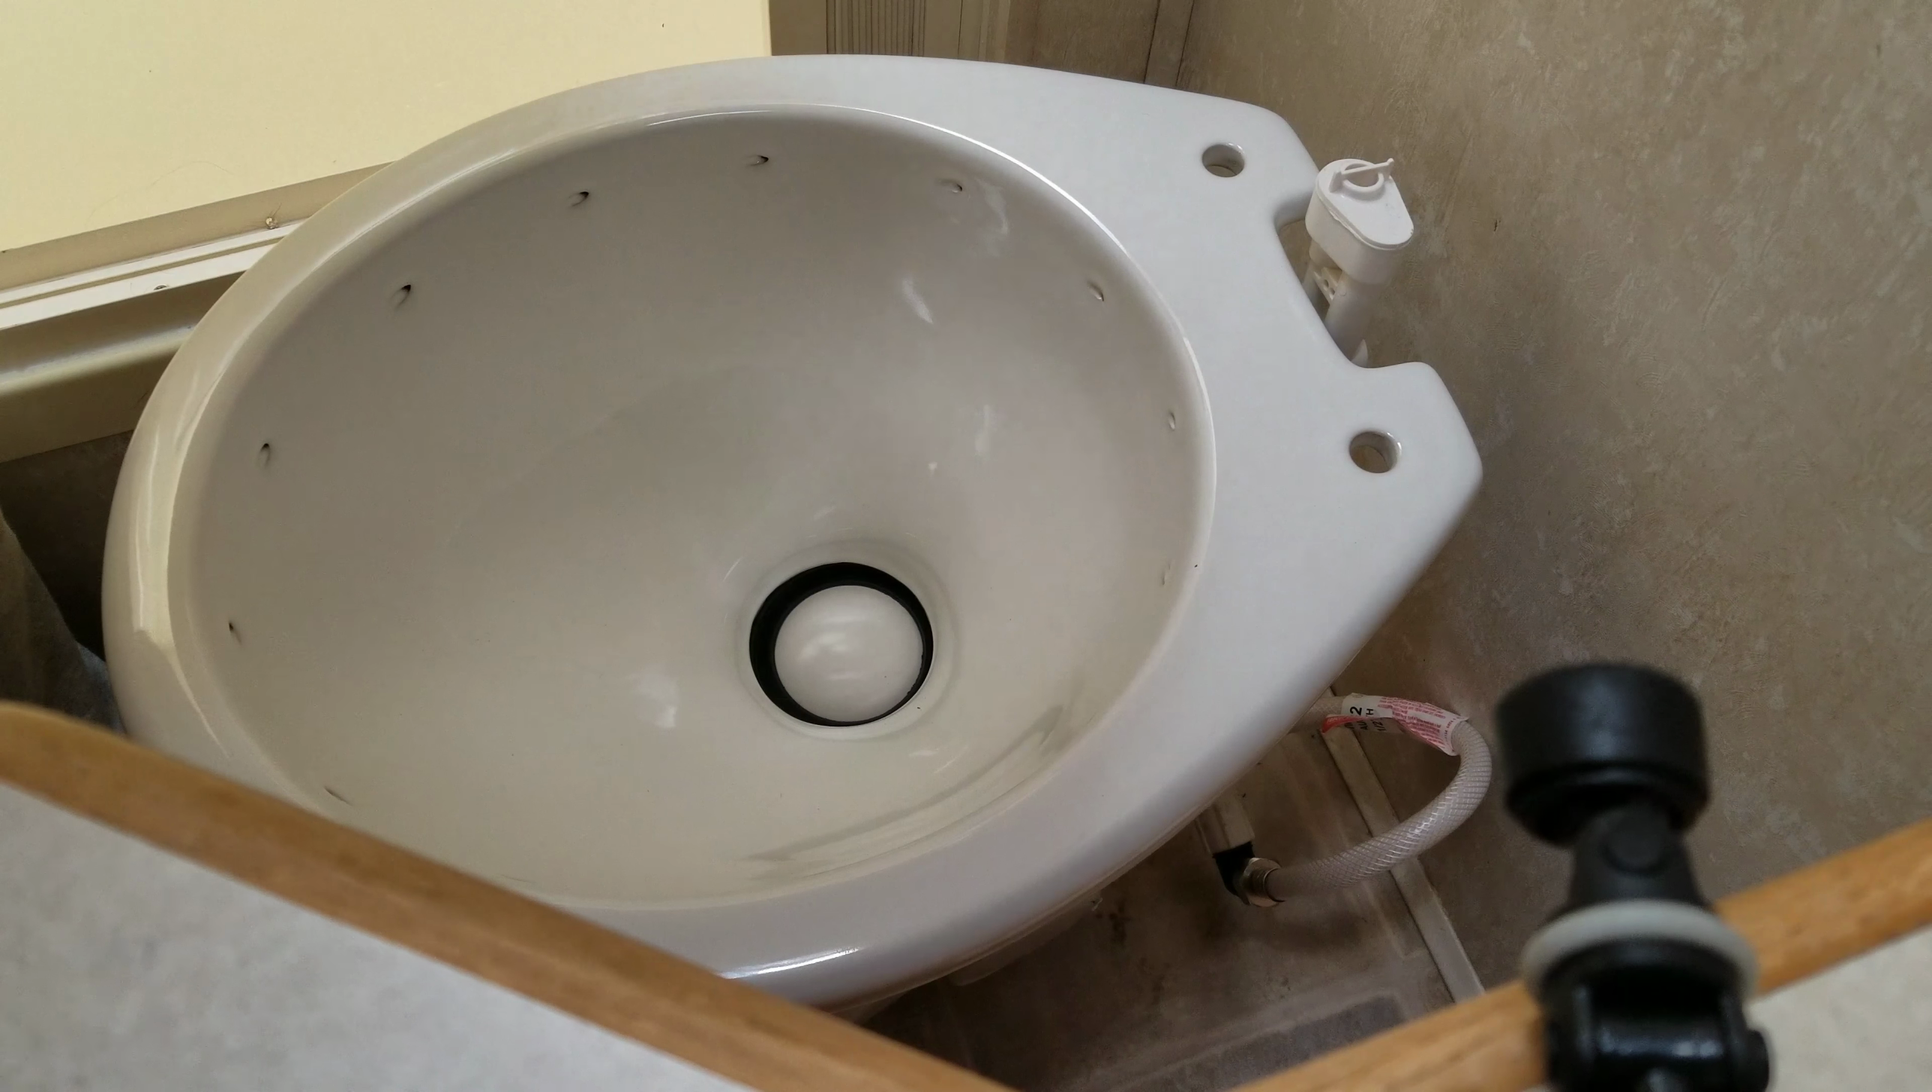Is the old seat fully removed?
Yes.